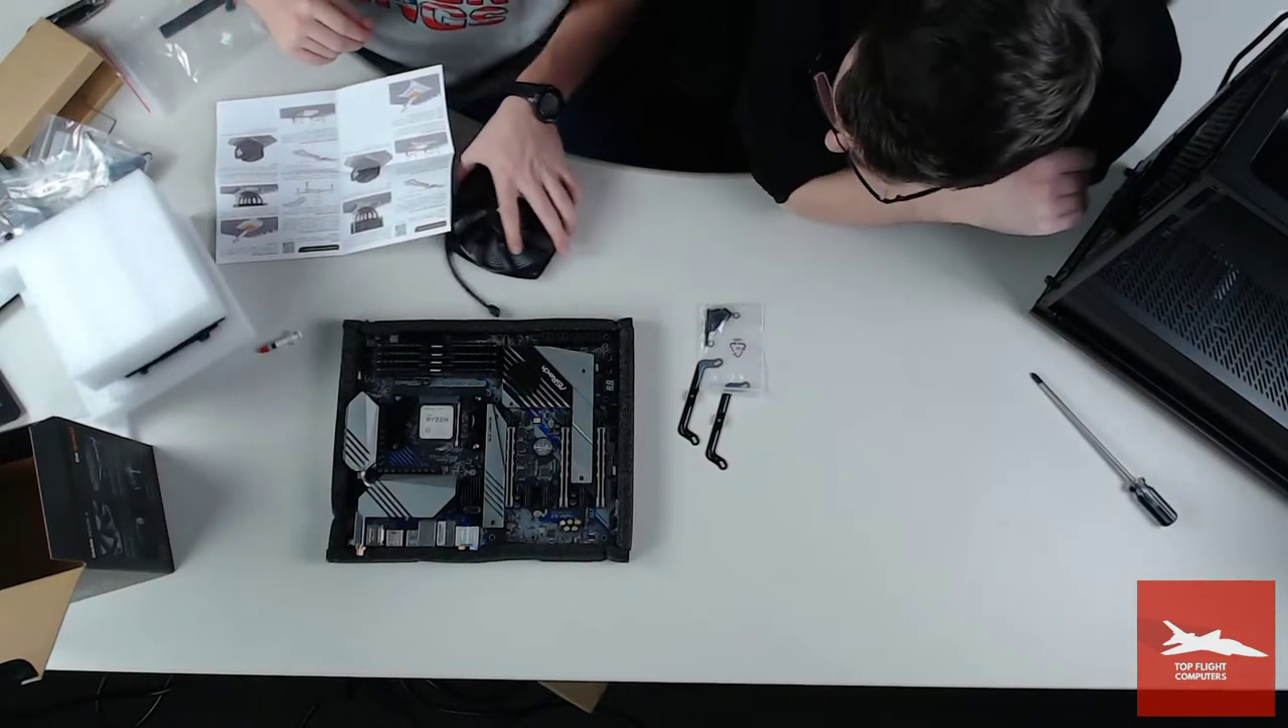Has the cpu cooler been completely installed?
No.